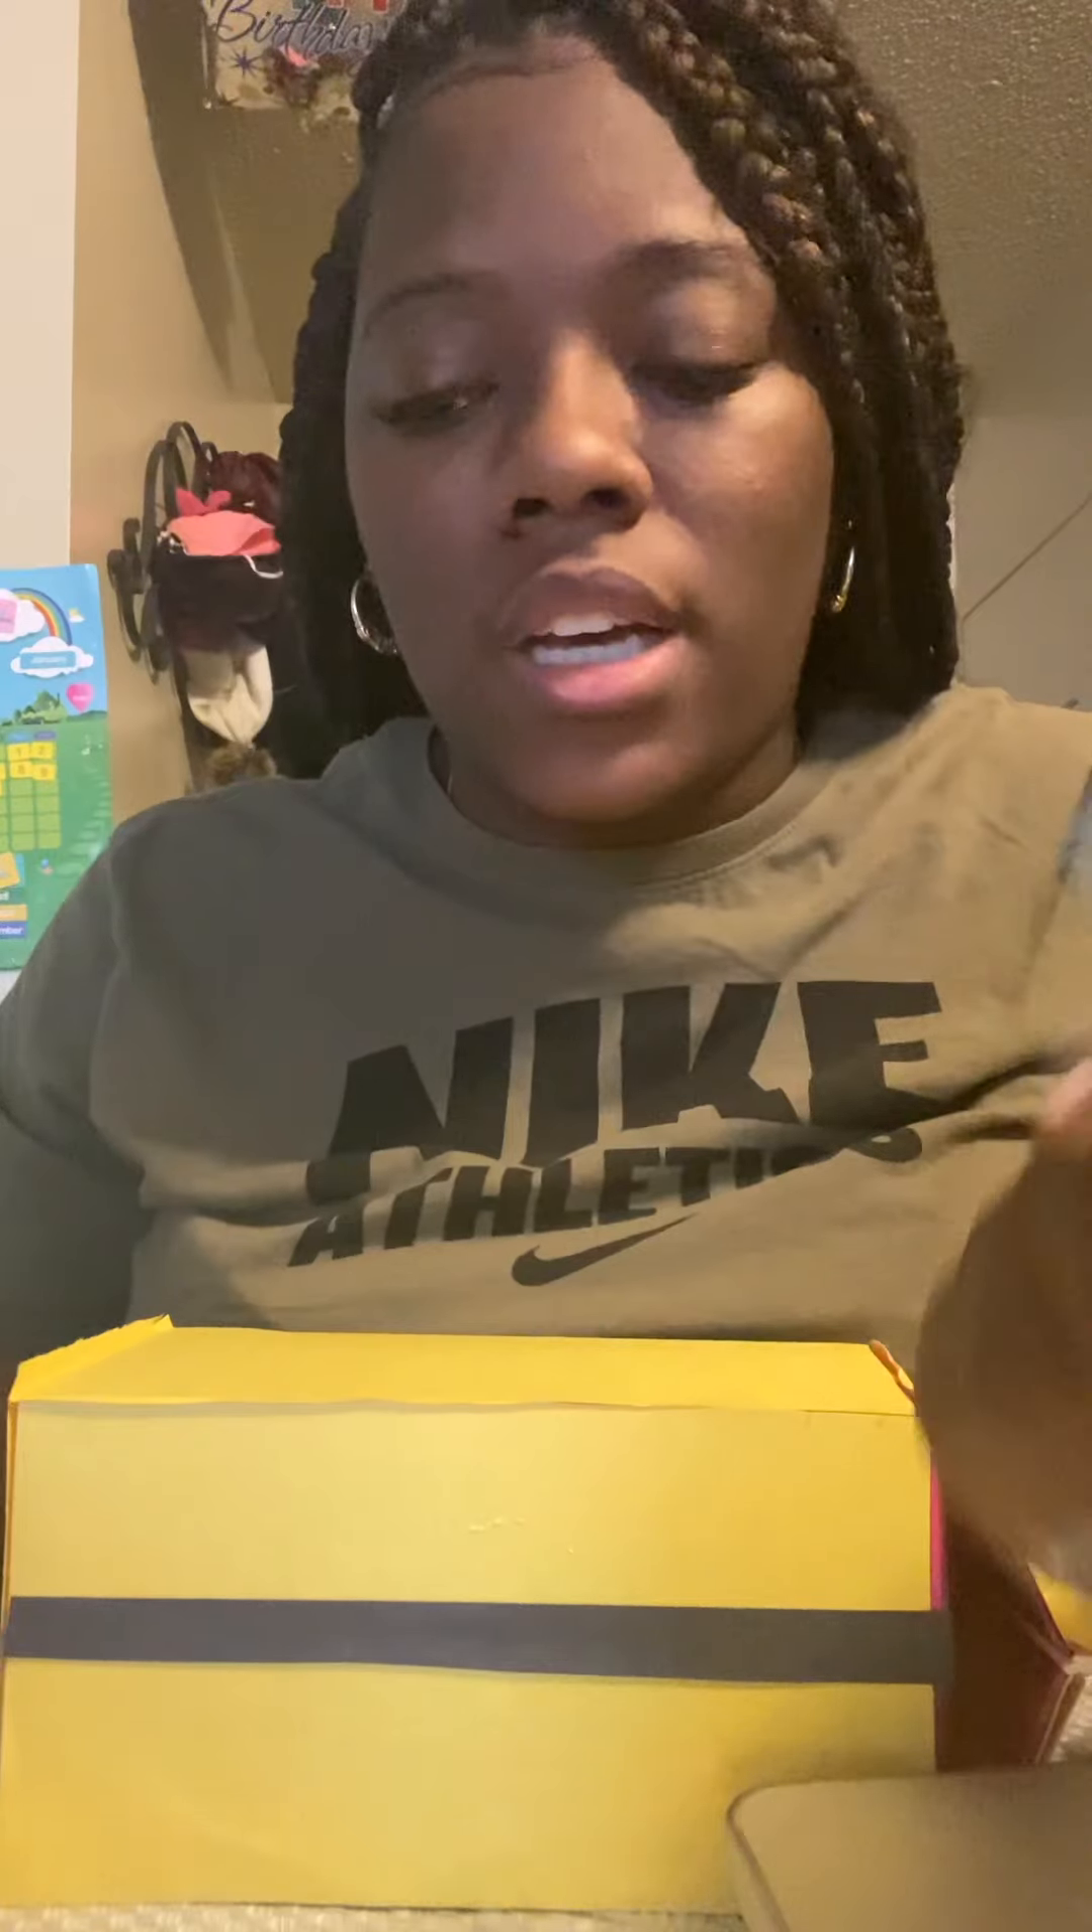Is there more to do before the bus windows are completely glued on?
Yes.